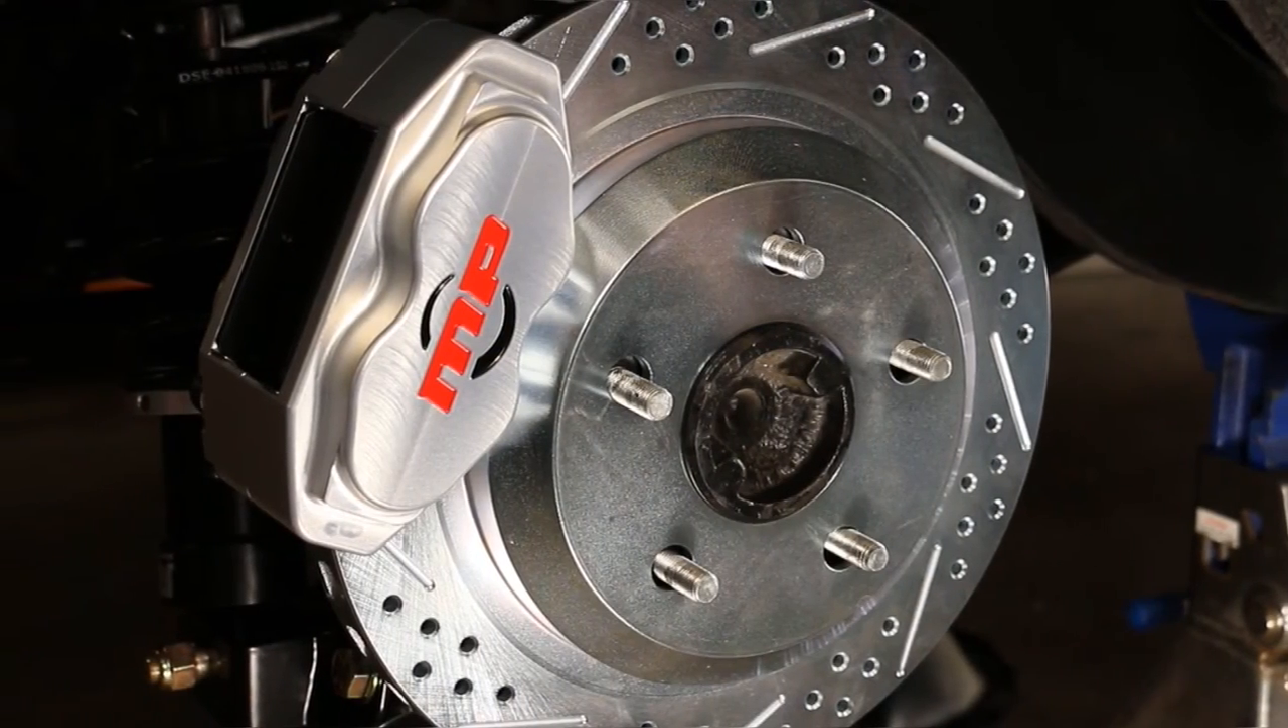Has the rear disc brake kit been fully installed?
Yes.